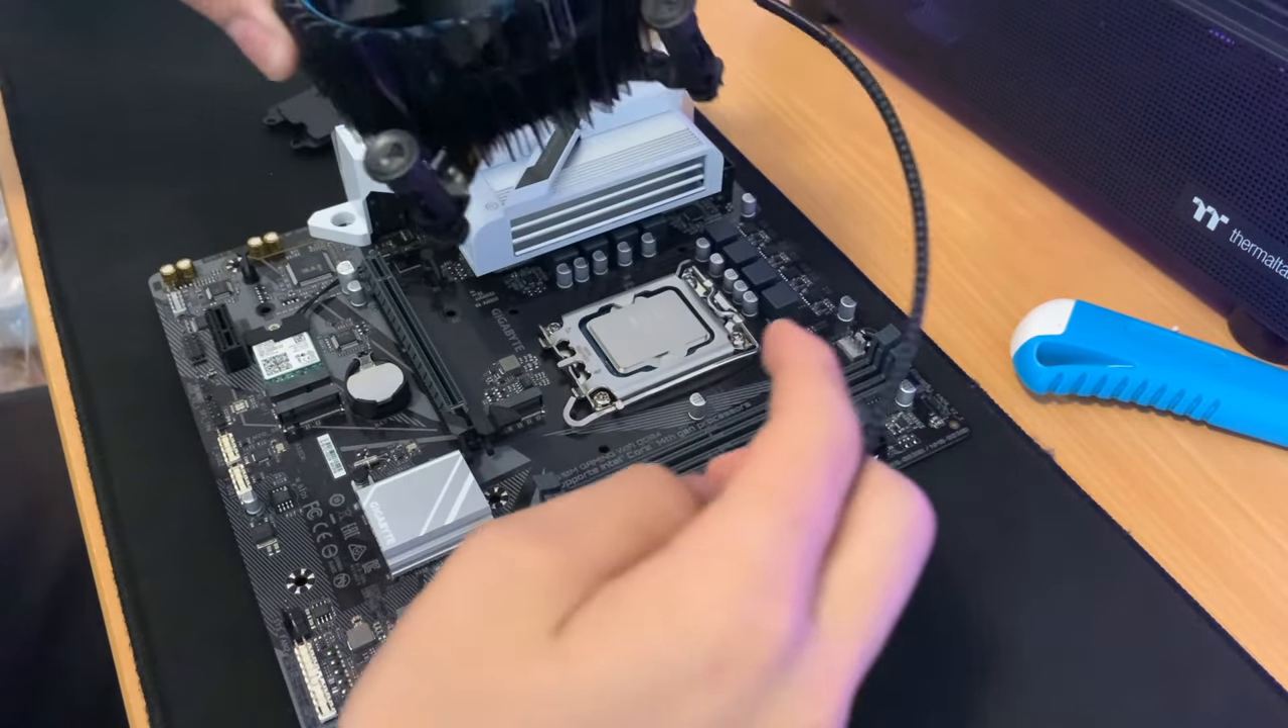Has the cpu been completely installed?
Yes.